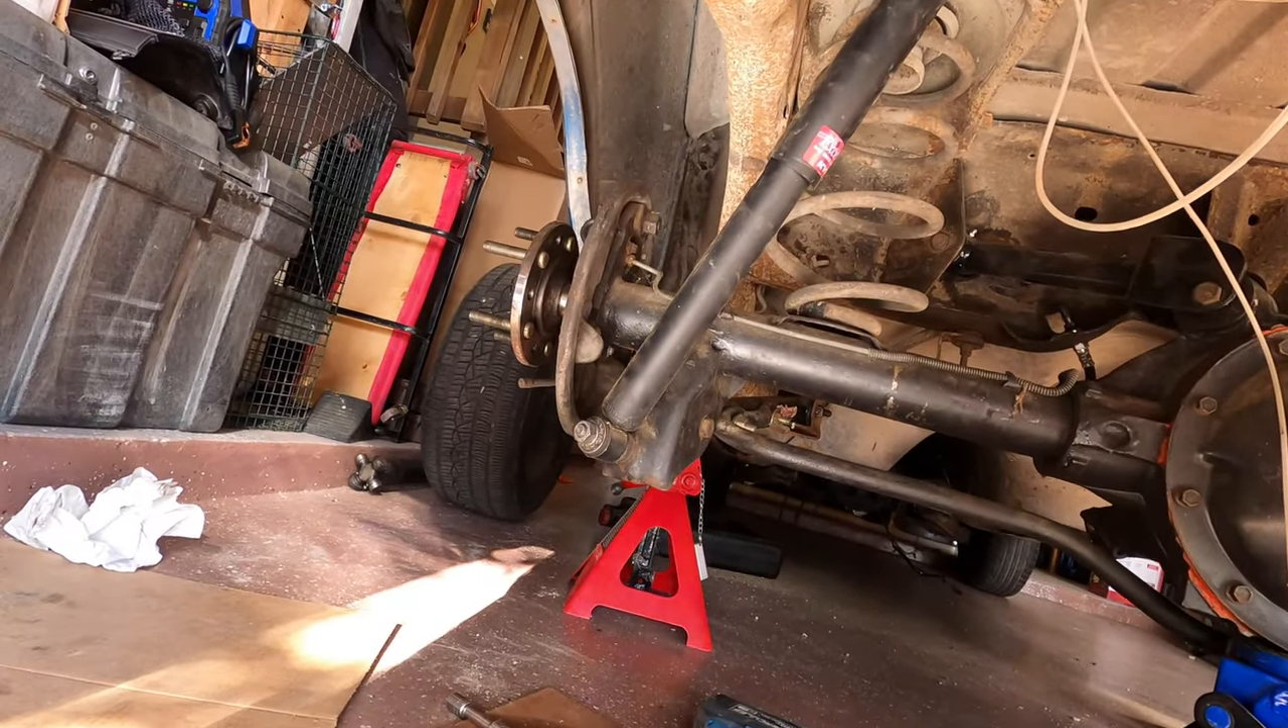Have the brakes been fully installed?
No.